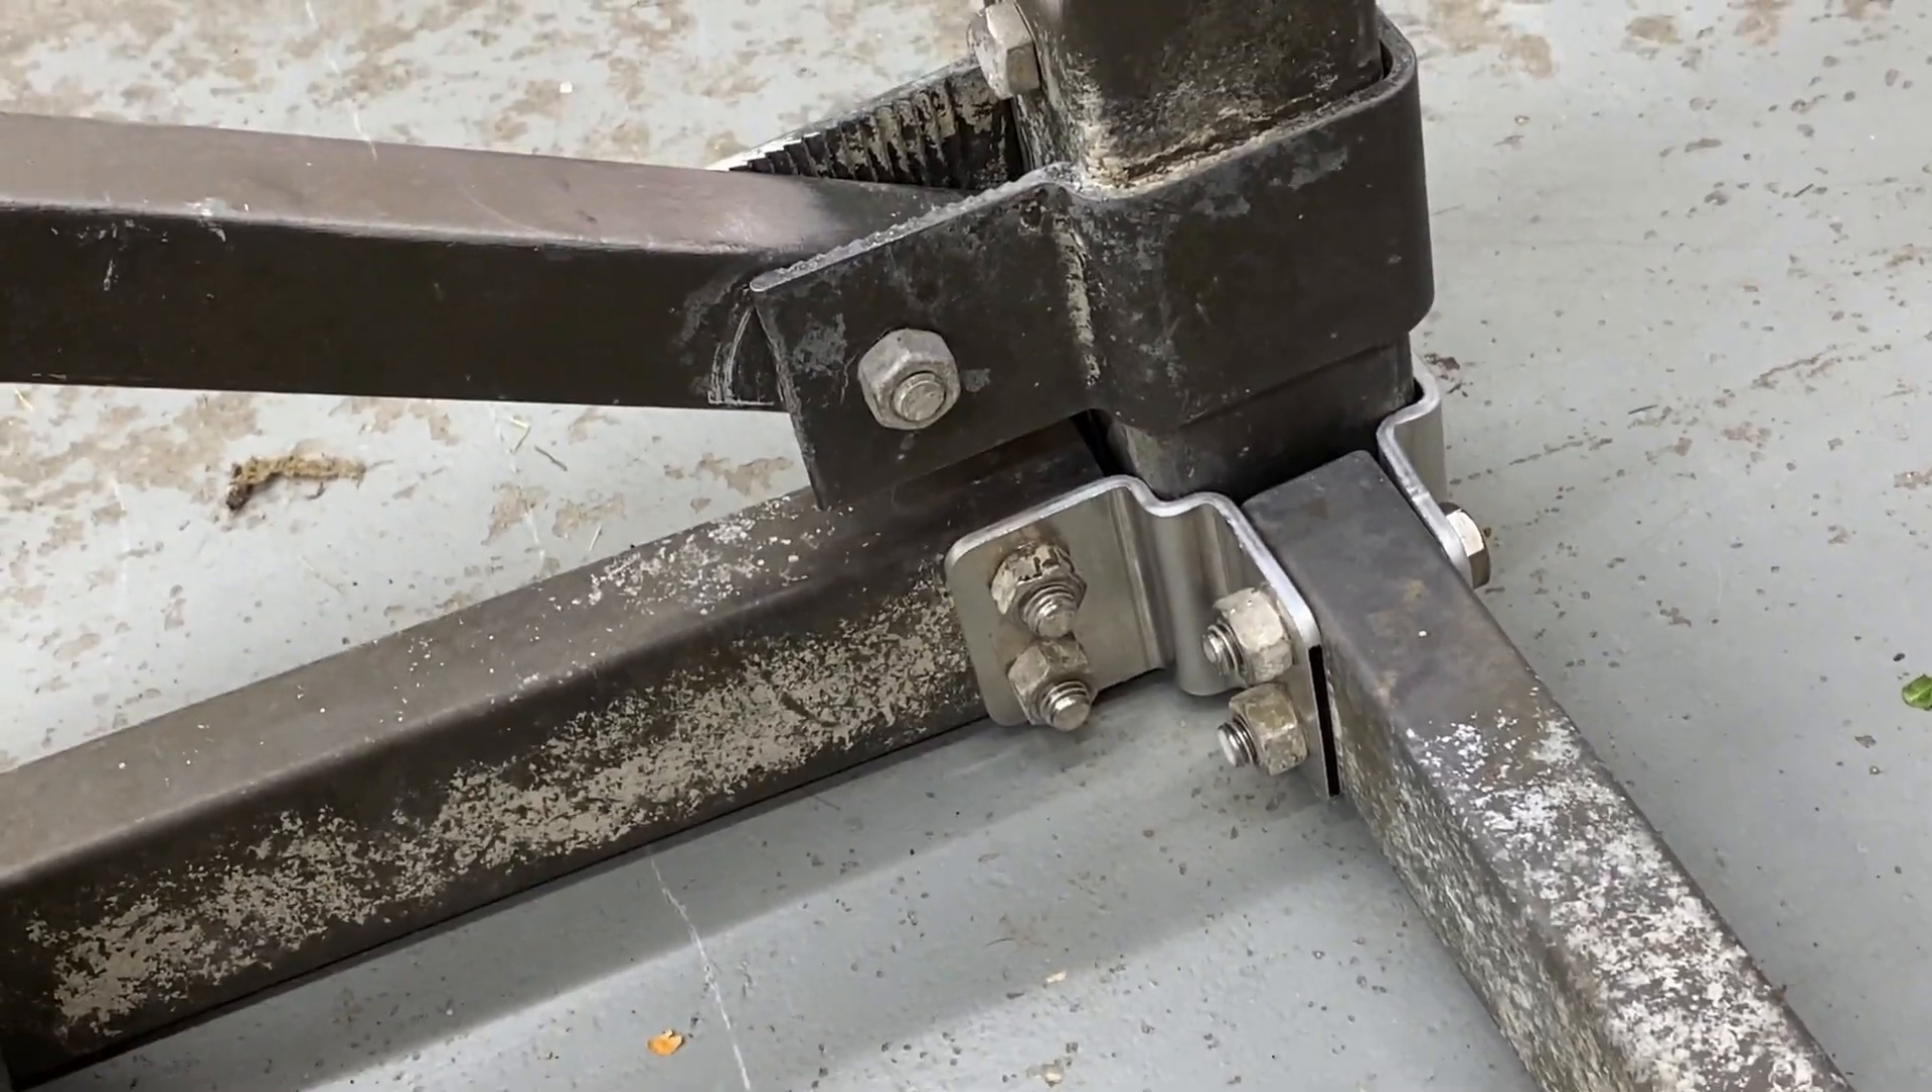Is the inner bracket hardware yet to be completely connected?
No.